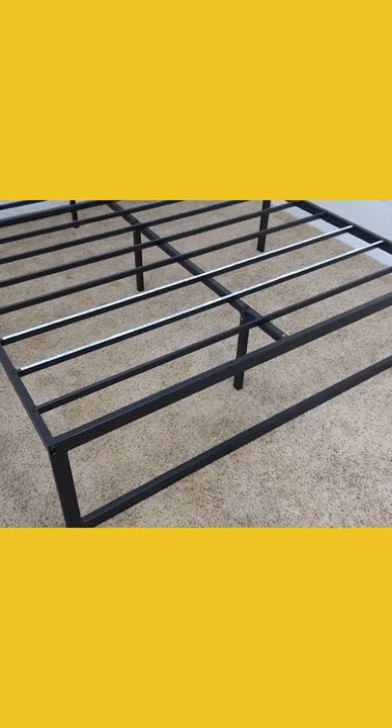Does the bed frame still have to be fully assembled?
No.